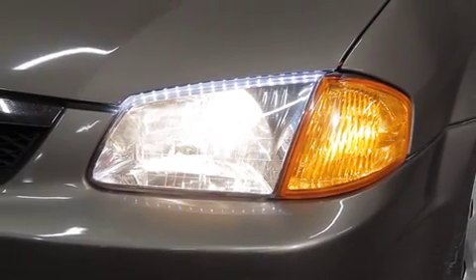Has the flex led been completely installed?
Yes.